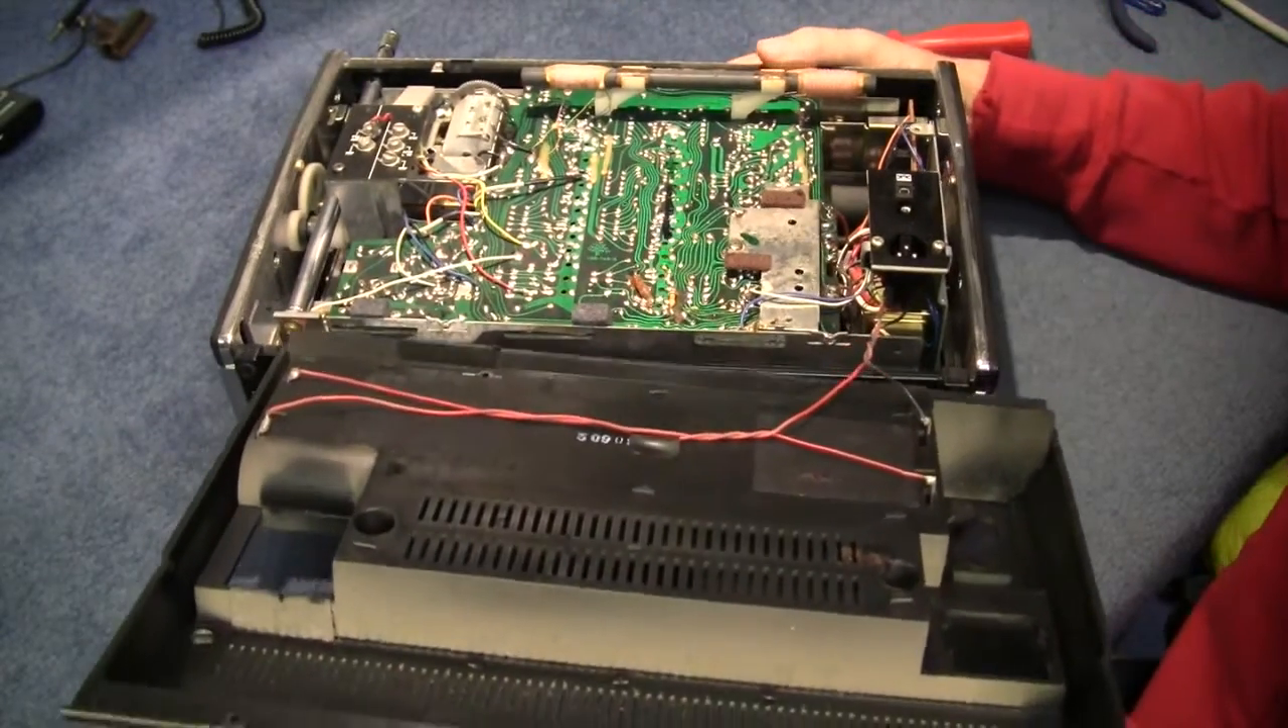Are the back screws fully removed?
Yes.